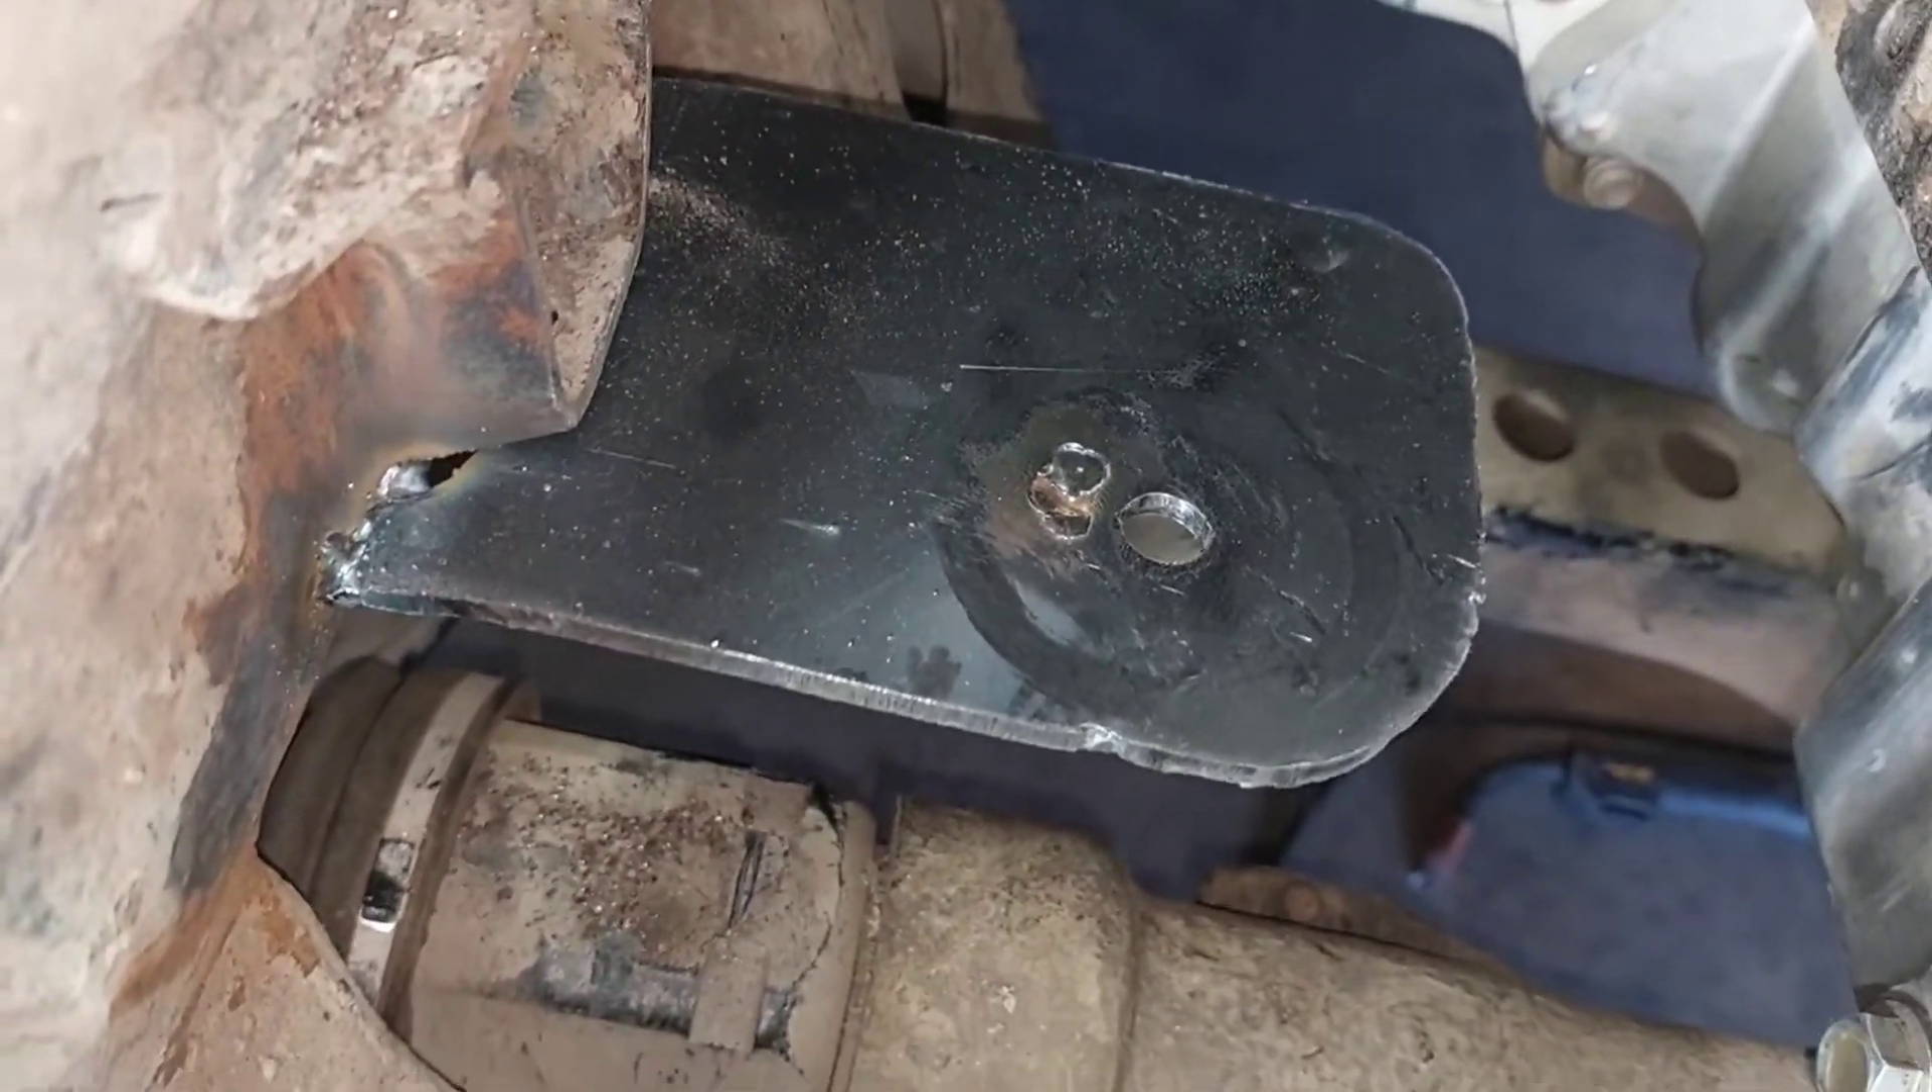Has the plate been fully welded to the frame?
No.